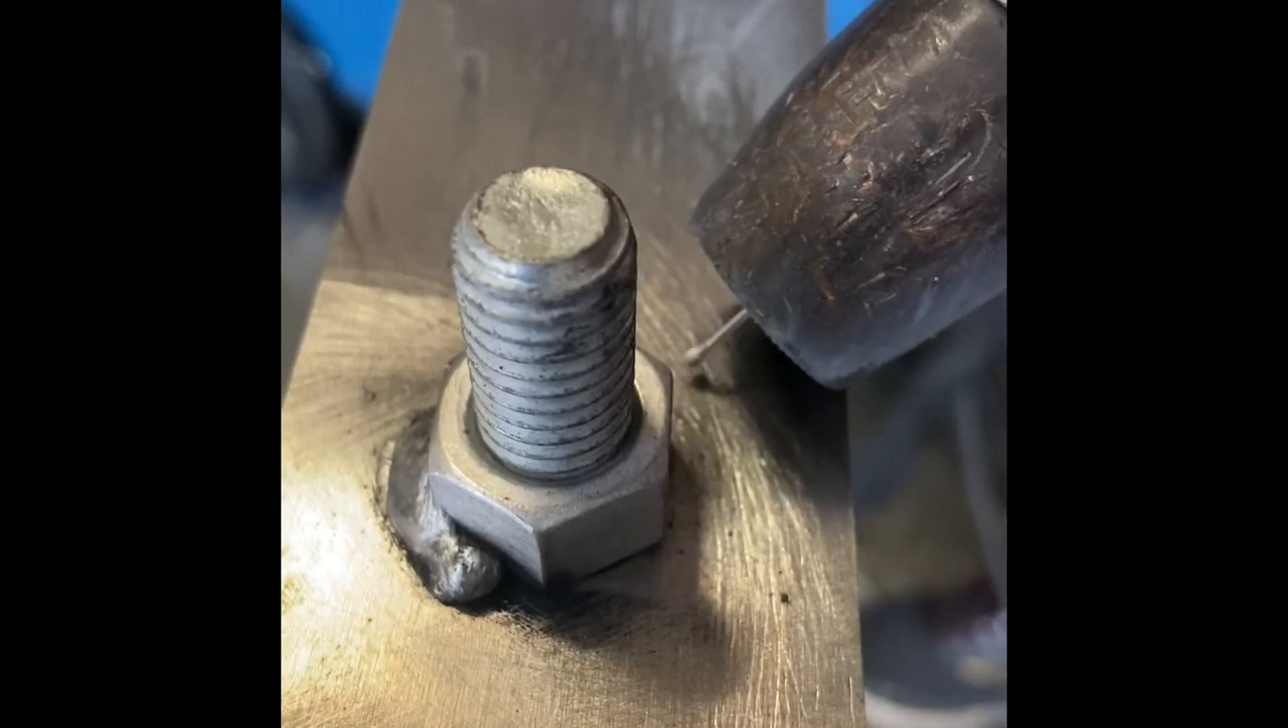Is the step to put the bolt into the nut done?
Yes.